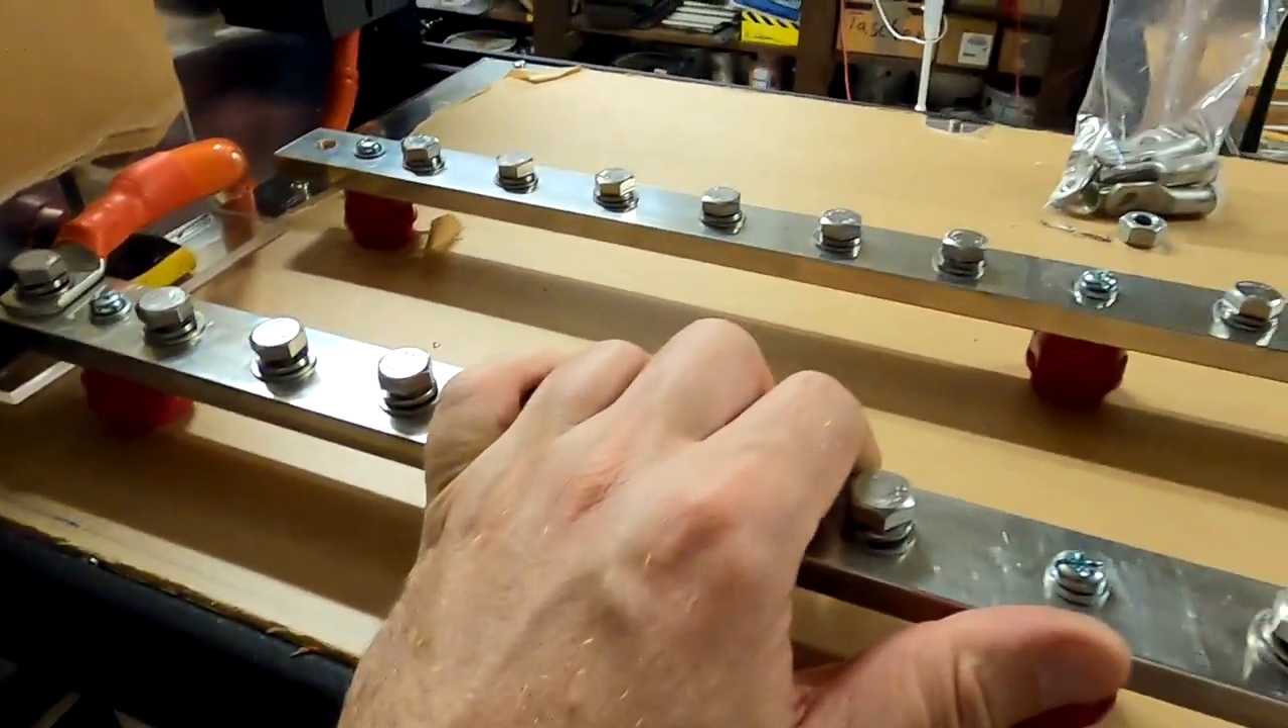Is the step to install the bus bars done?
Yes.